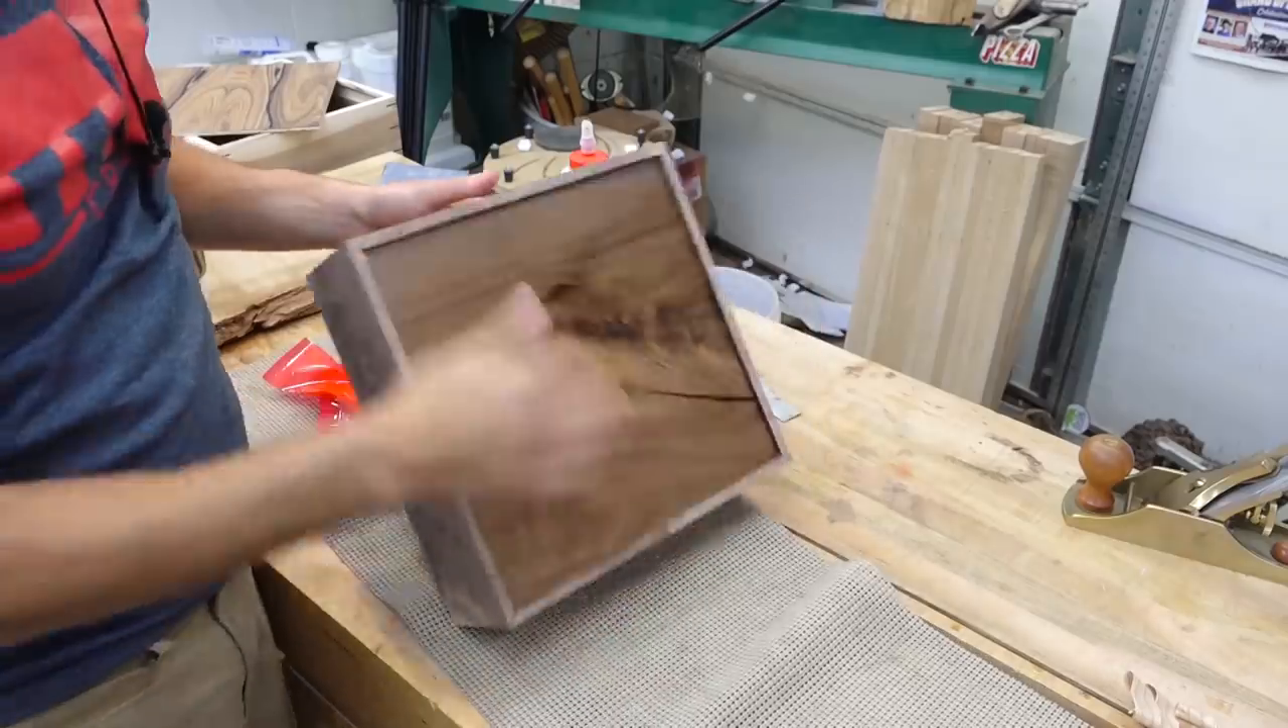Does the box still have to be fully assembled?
No.